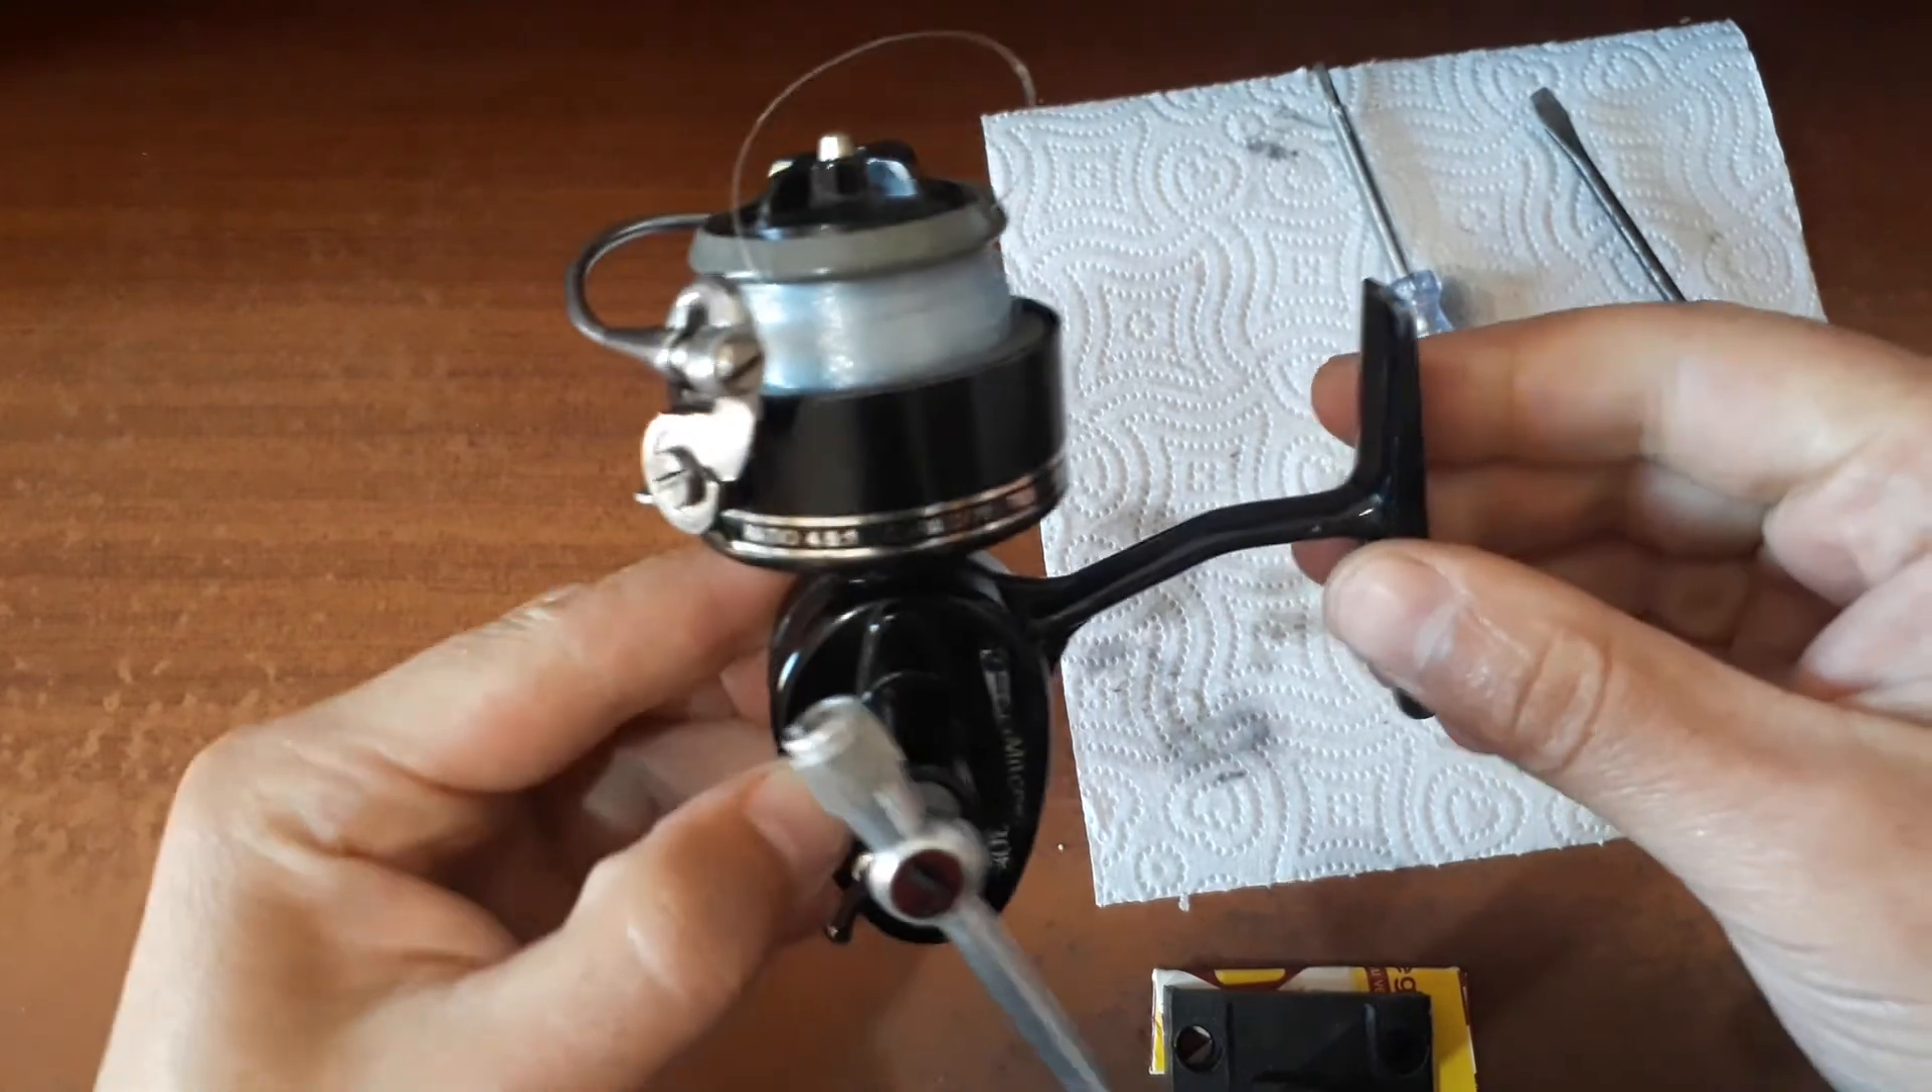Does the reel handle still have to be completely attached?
No.